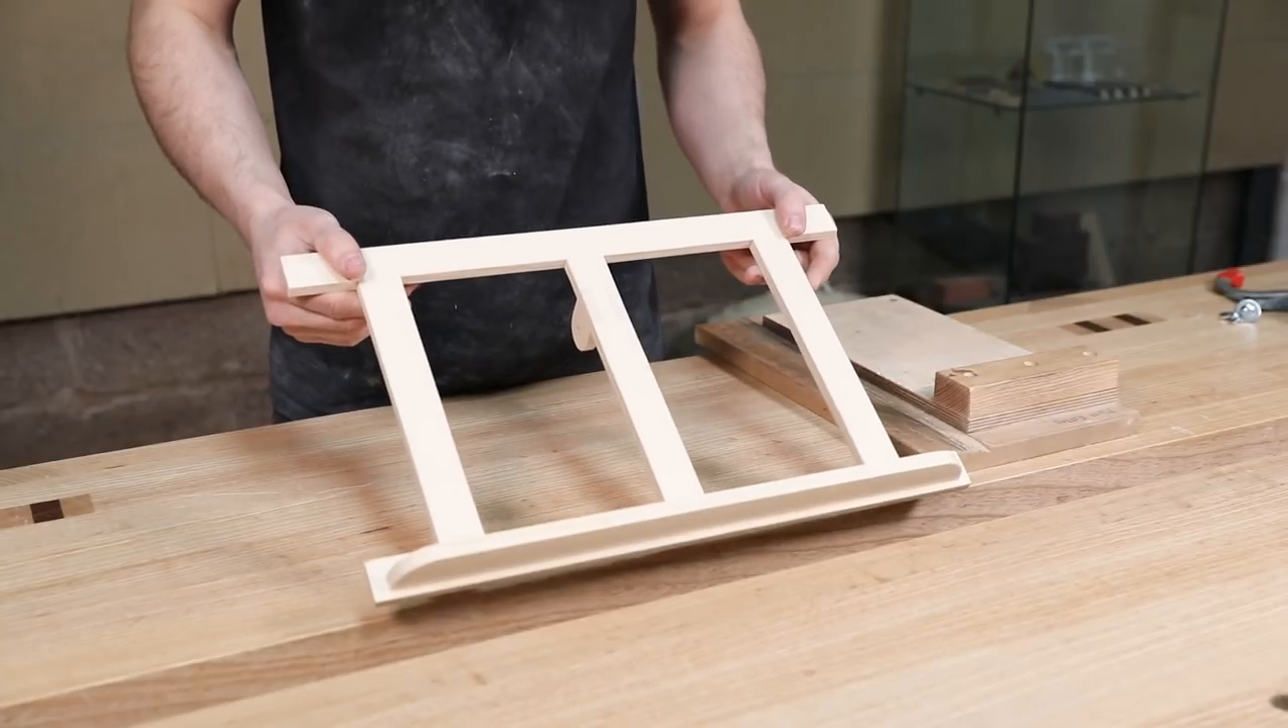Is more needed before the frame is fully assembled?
No.